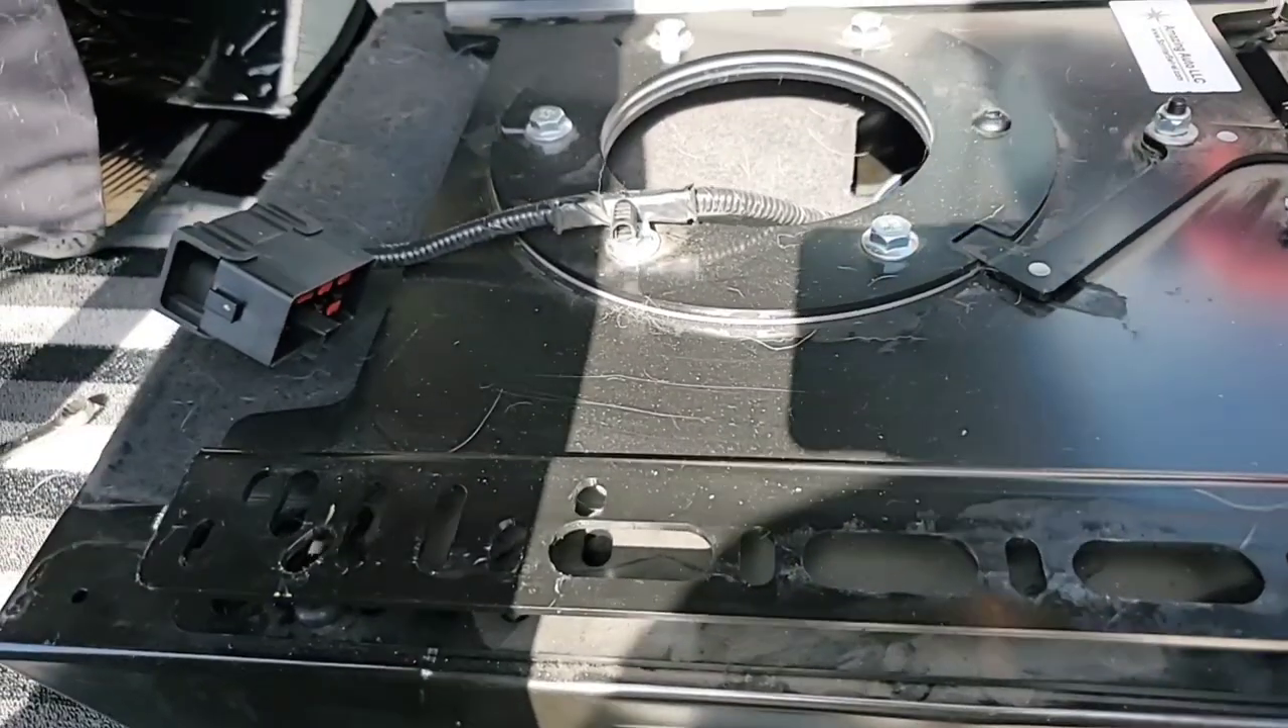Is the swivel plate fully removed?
No.